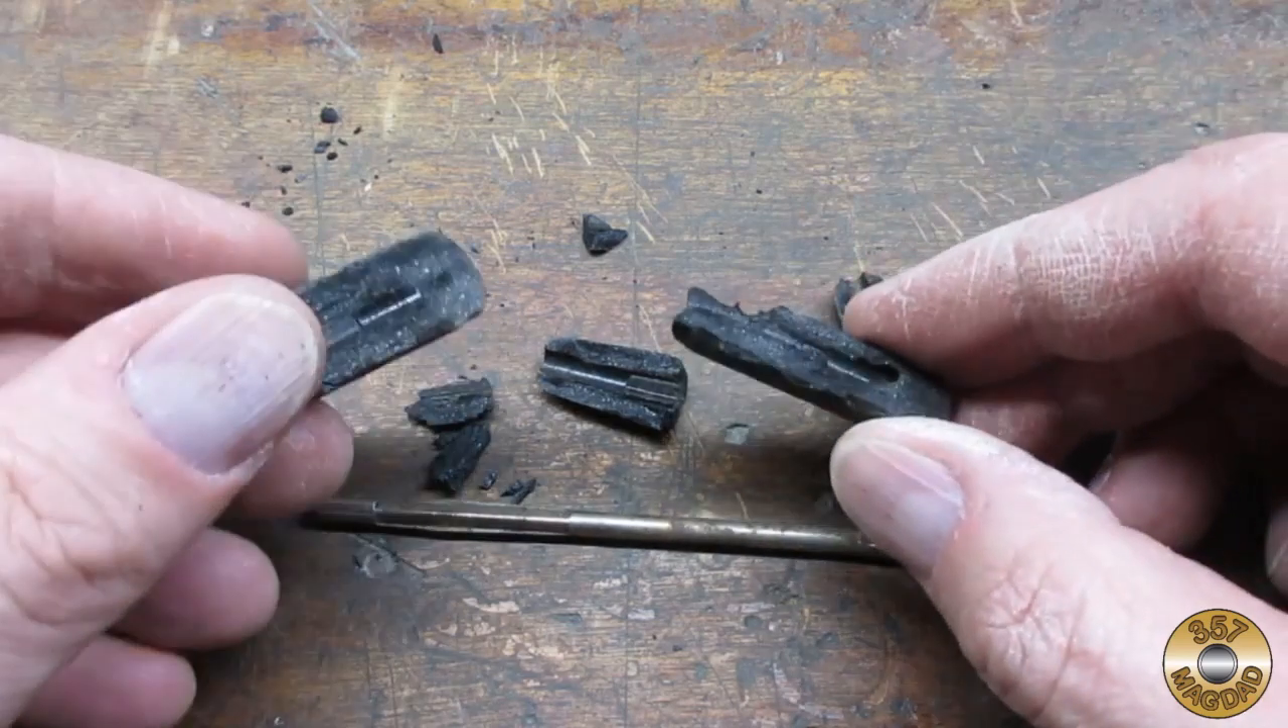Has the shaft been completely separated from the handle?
Yes.